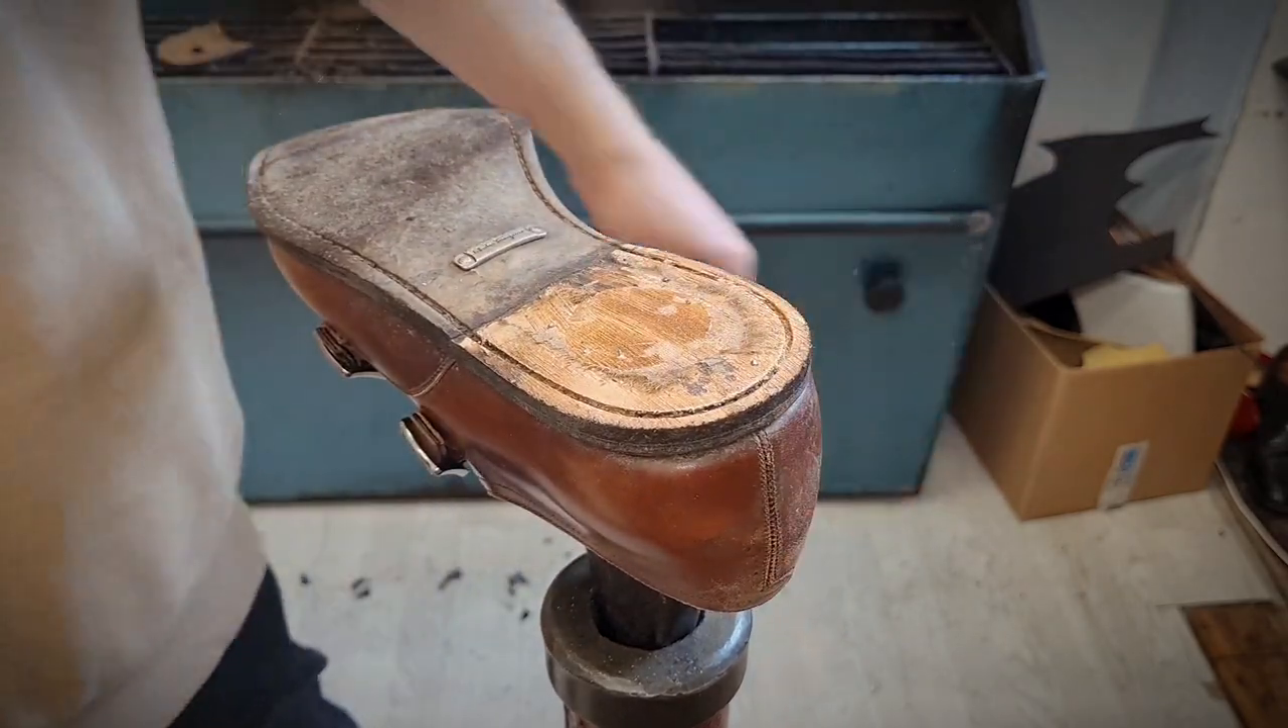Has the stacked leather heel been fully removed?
Yes.